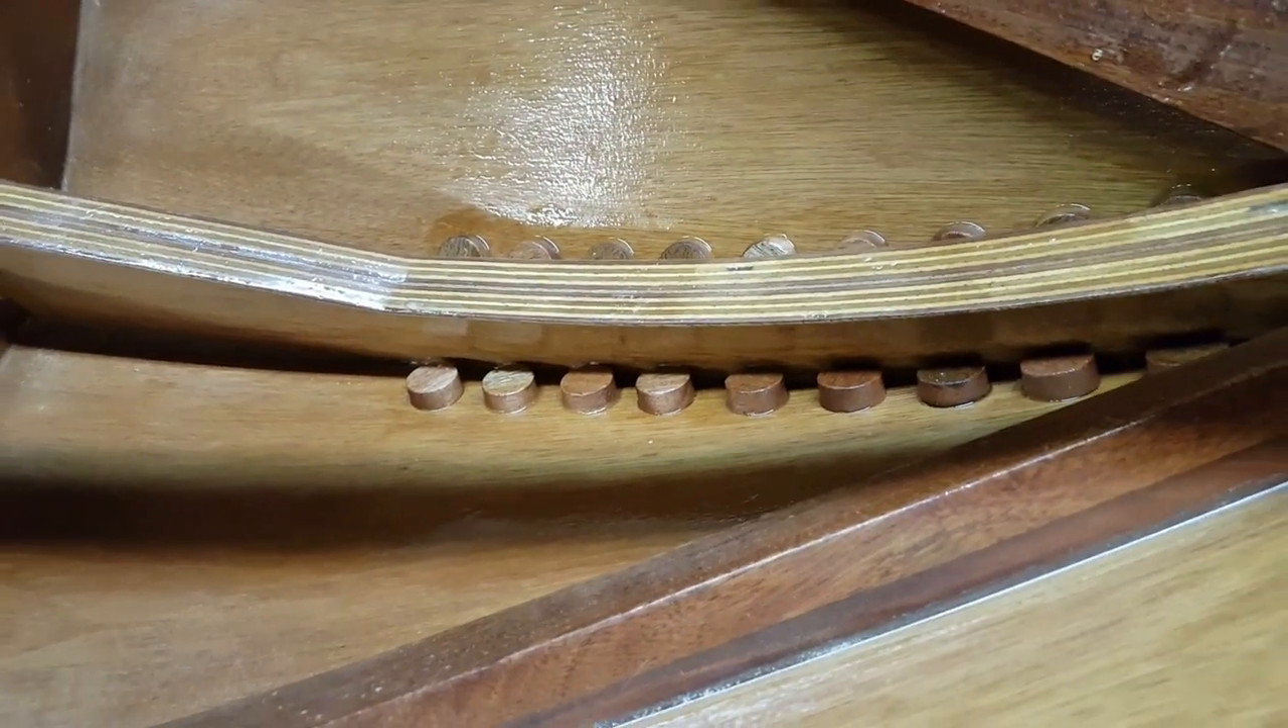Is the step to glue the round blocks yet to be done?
No.